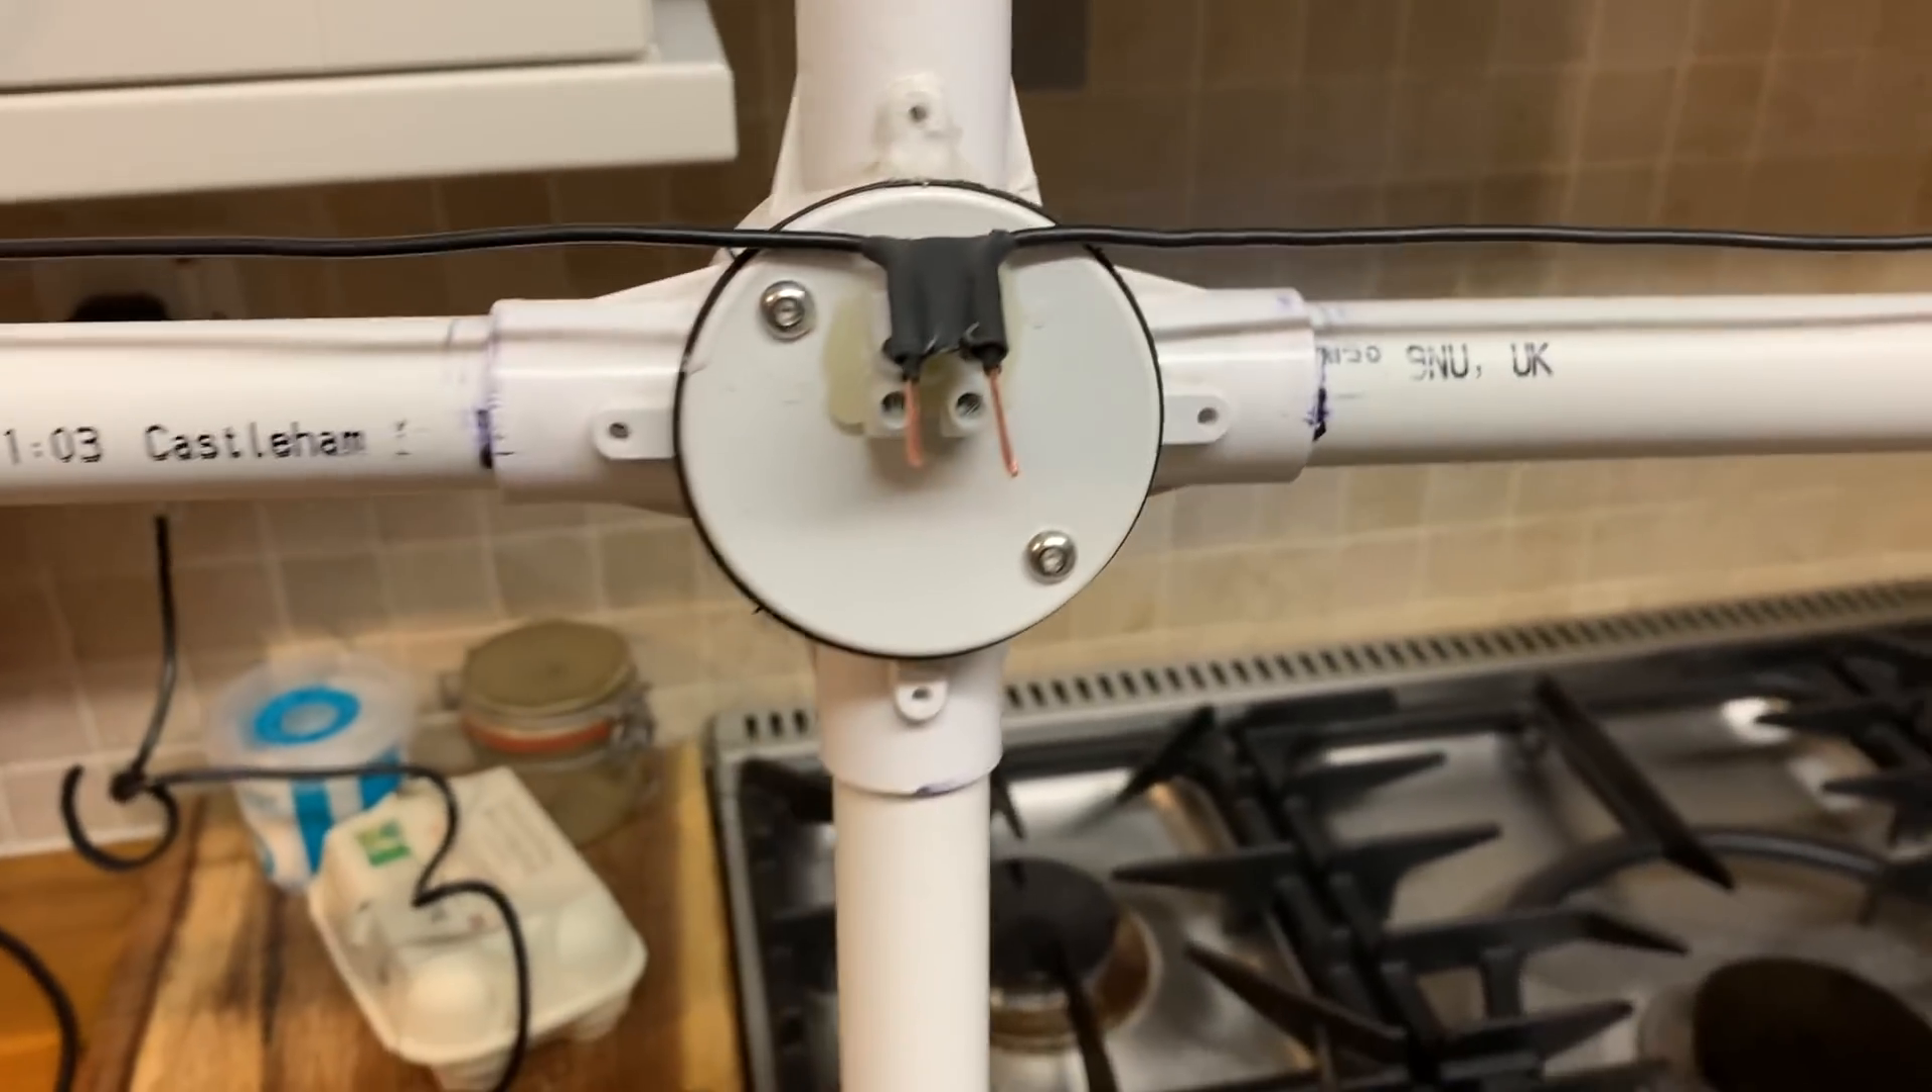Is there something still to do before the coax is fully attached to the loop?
Yes.